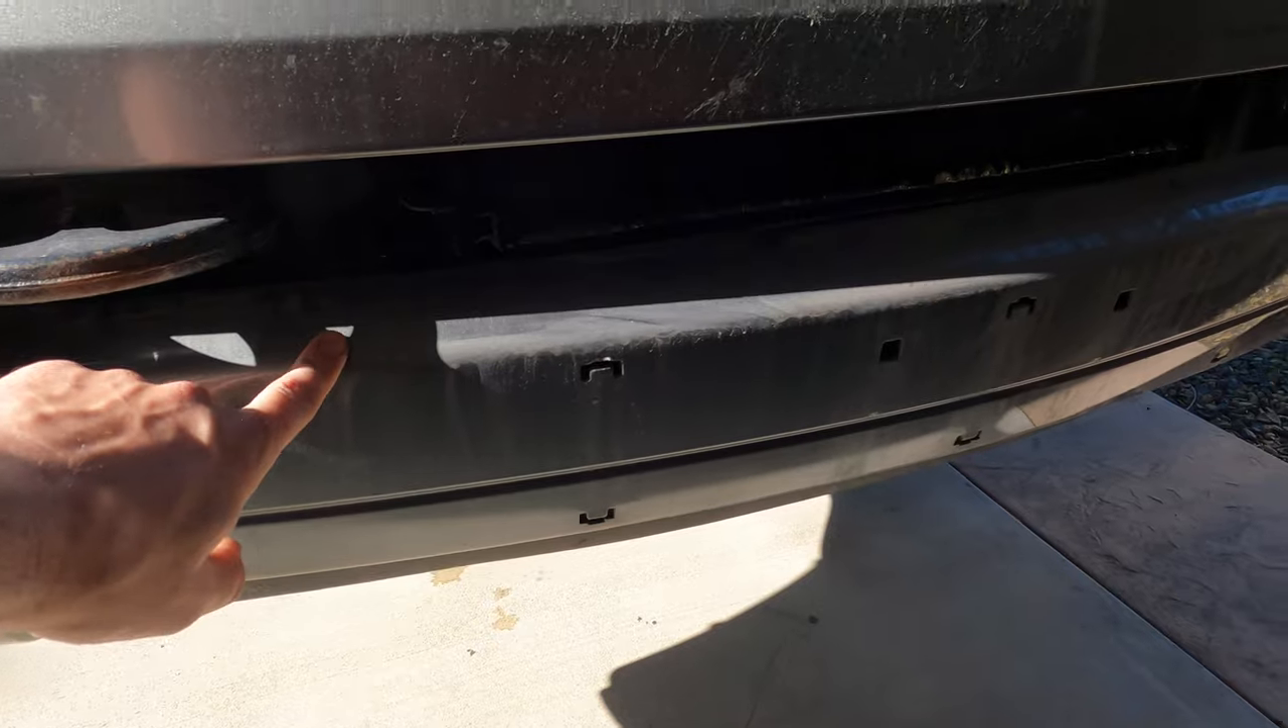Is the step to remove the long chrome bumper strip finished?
Yes.